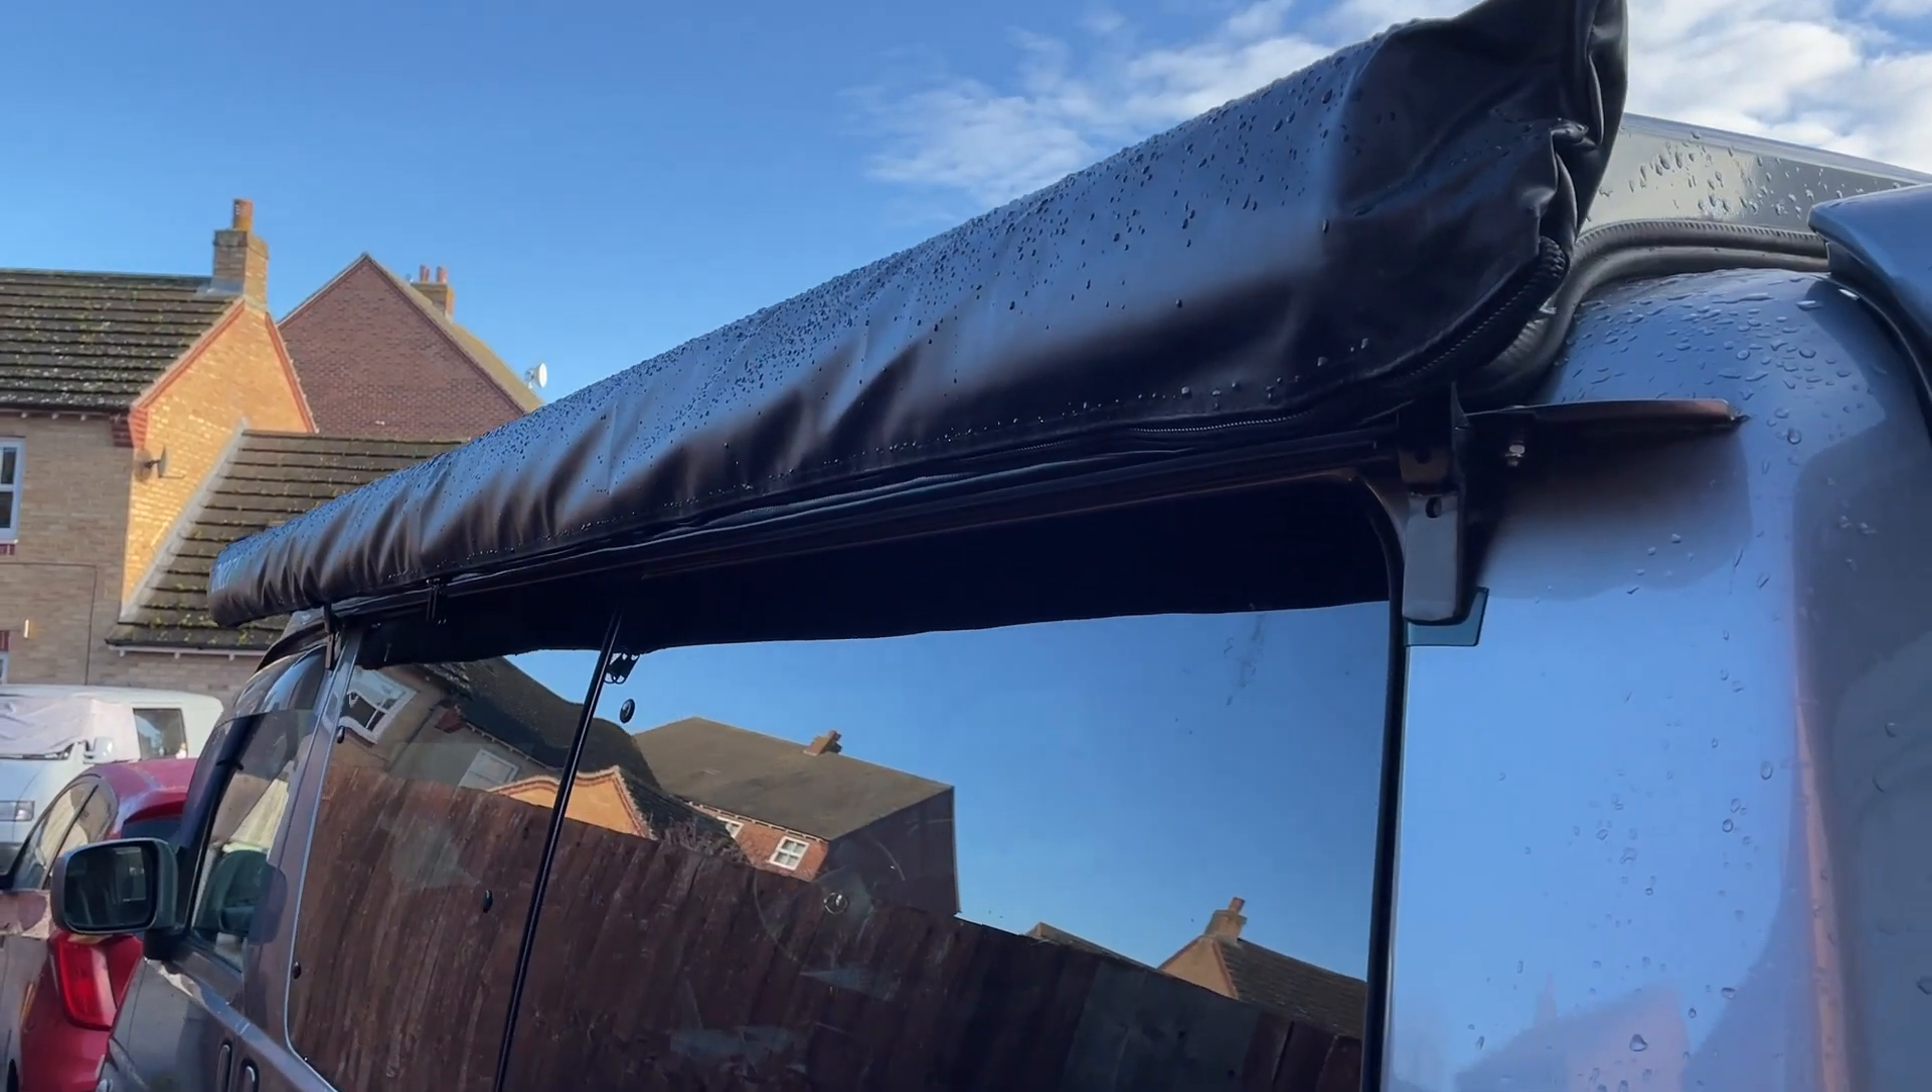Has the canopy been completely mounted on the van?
Yes.